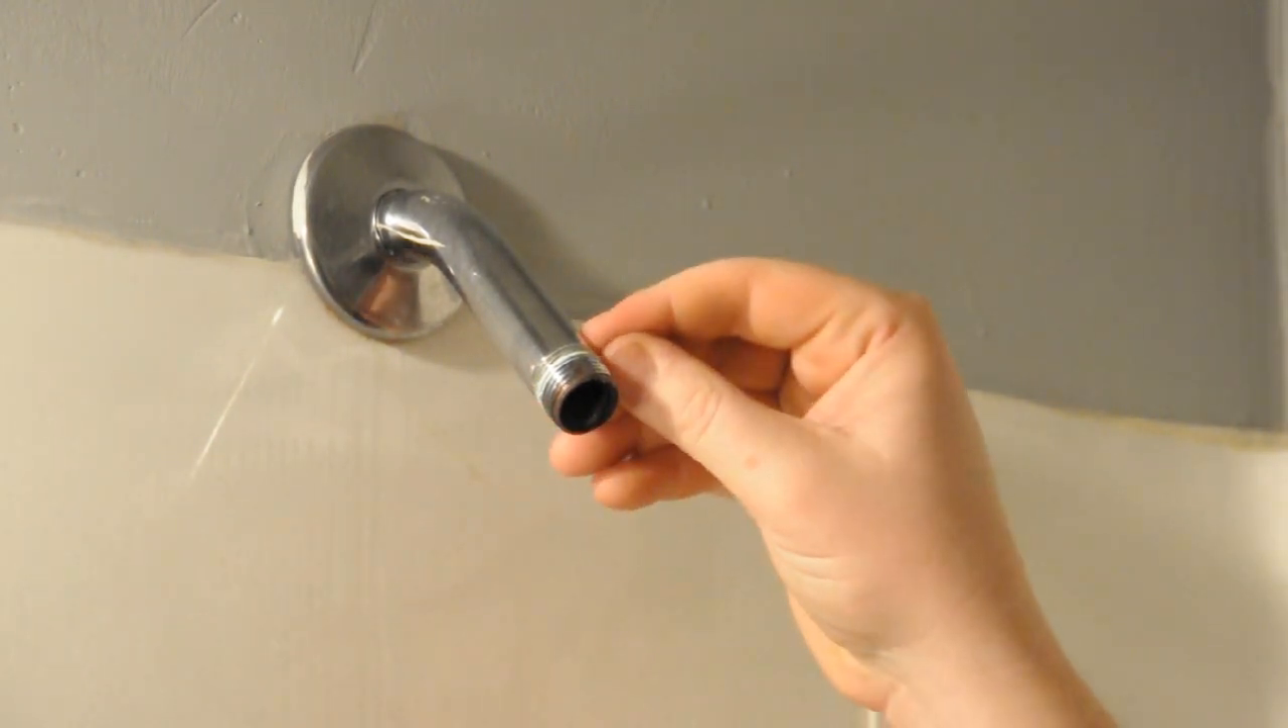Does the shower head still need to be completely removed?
No.